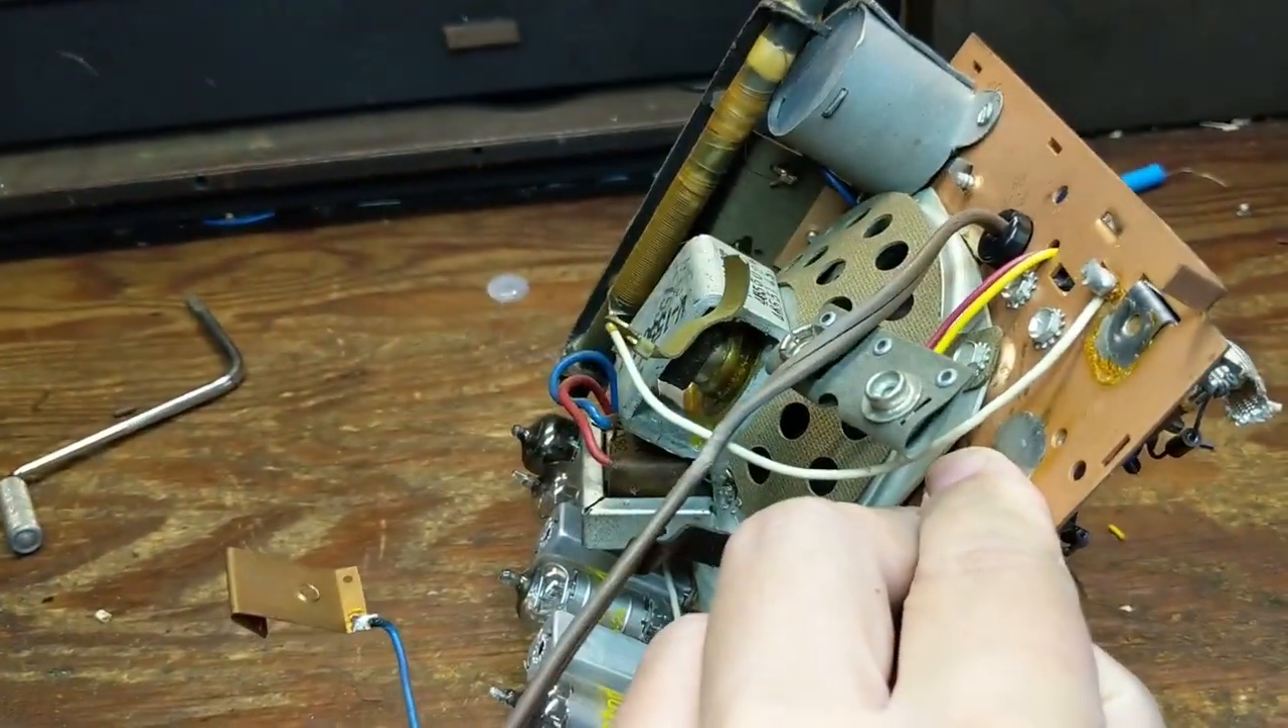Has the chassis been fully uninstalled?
Yes.